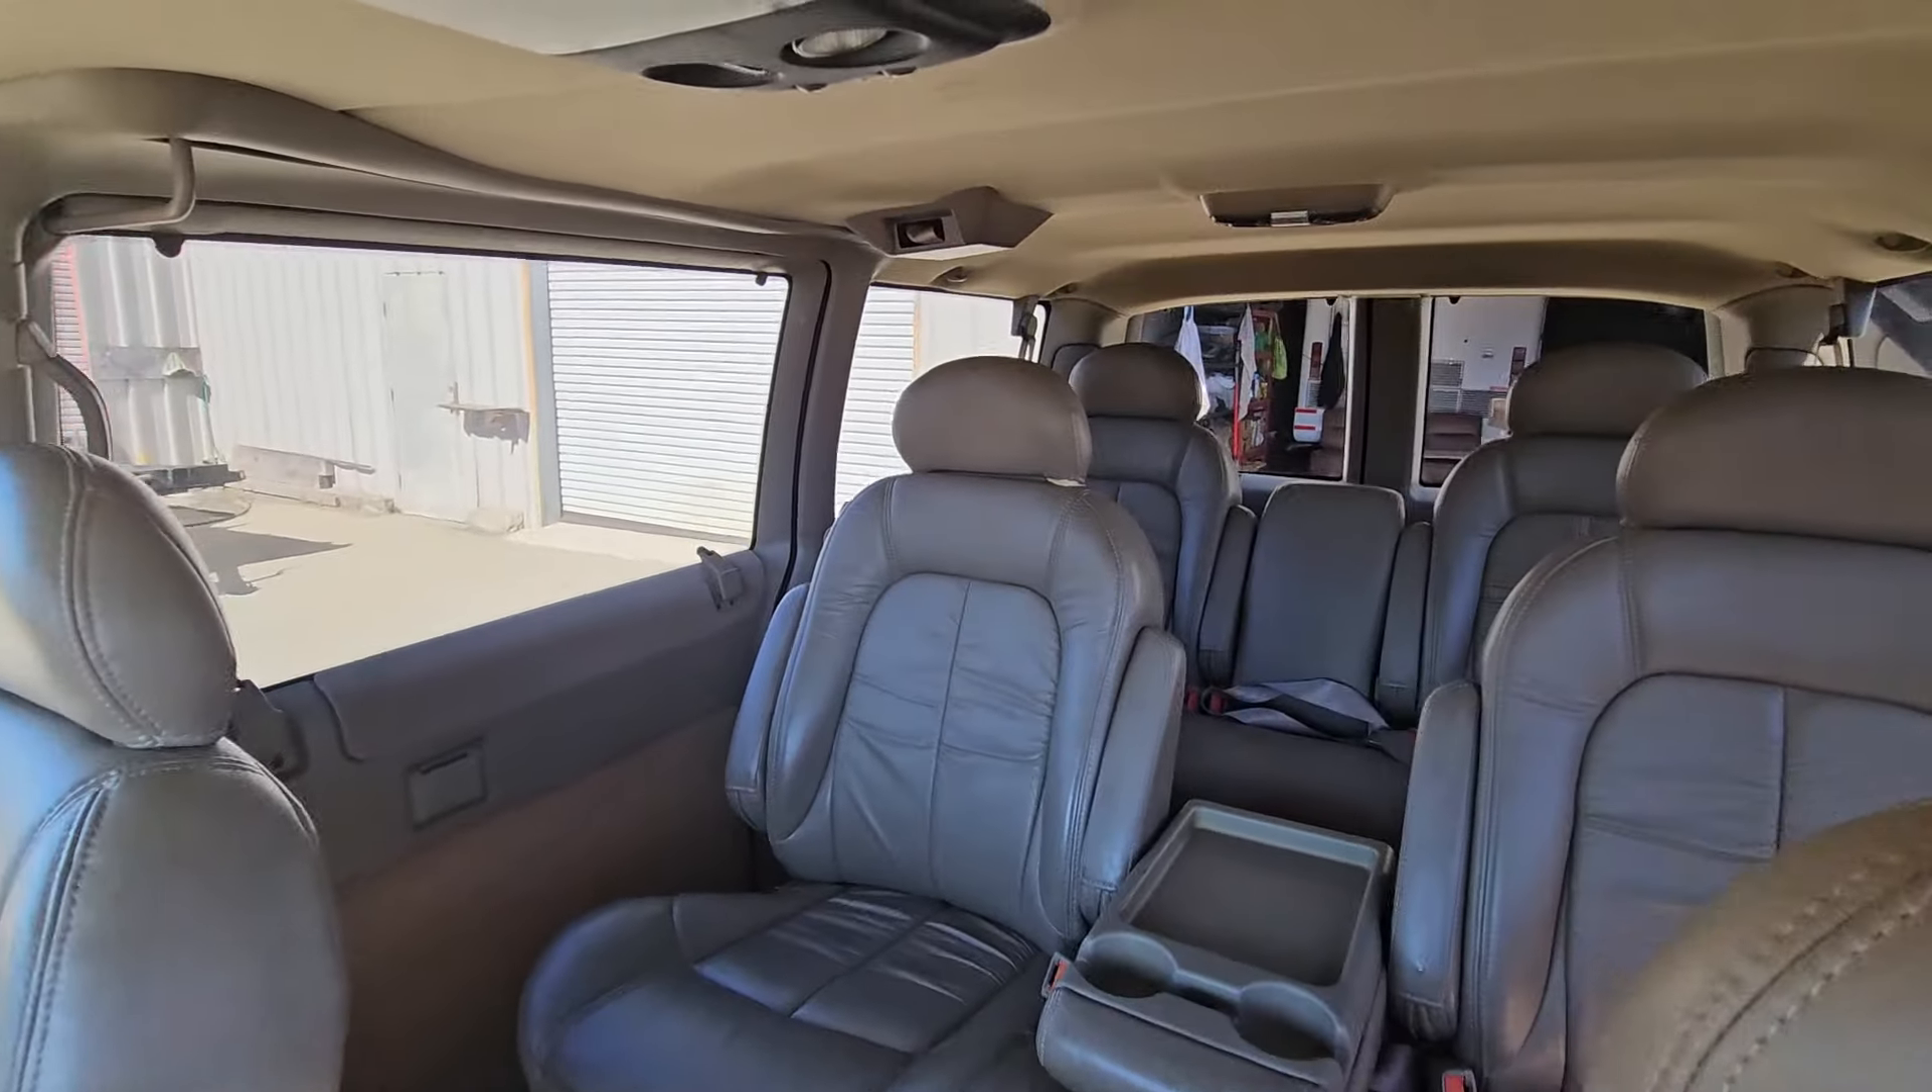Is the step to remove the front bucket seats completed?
No.